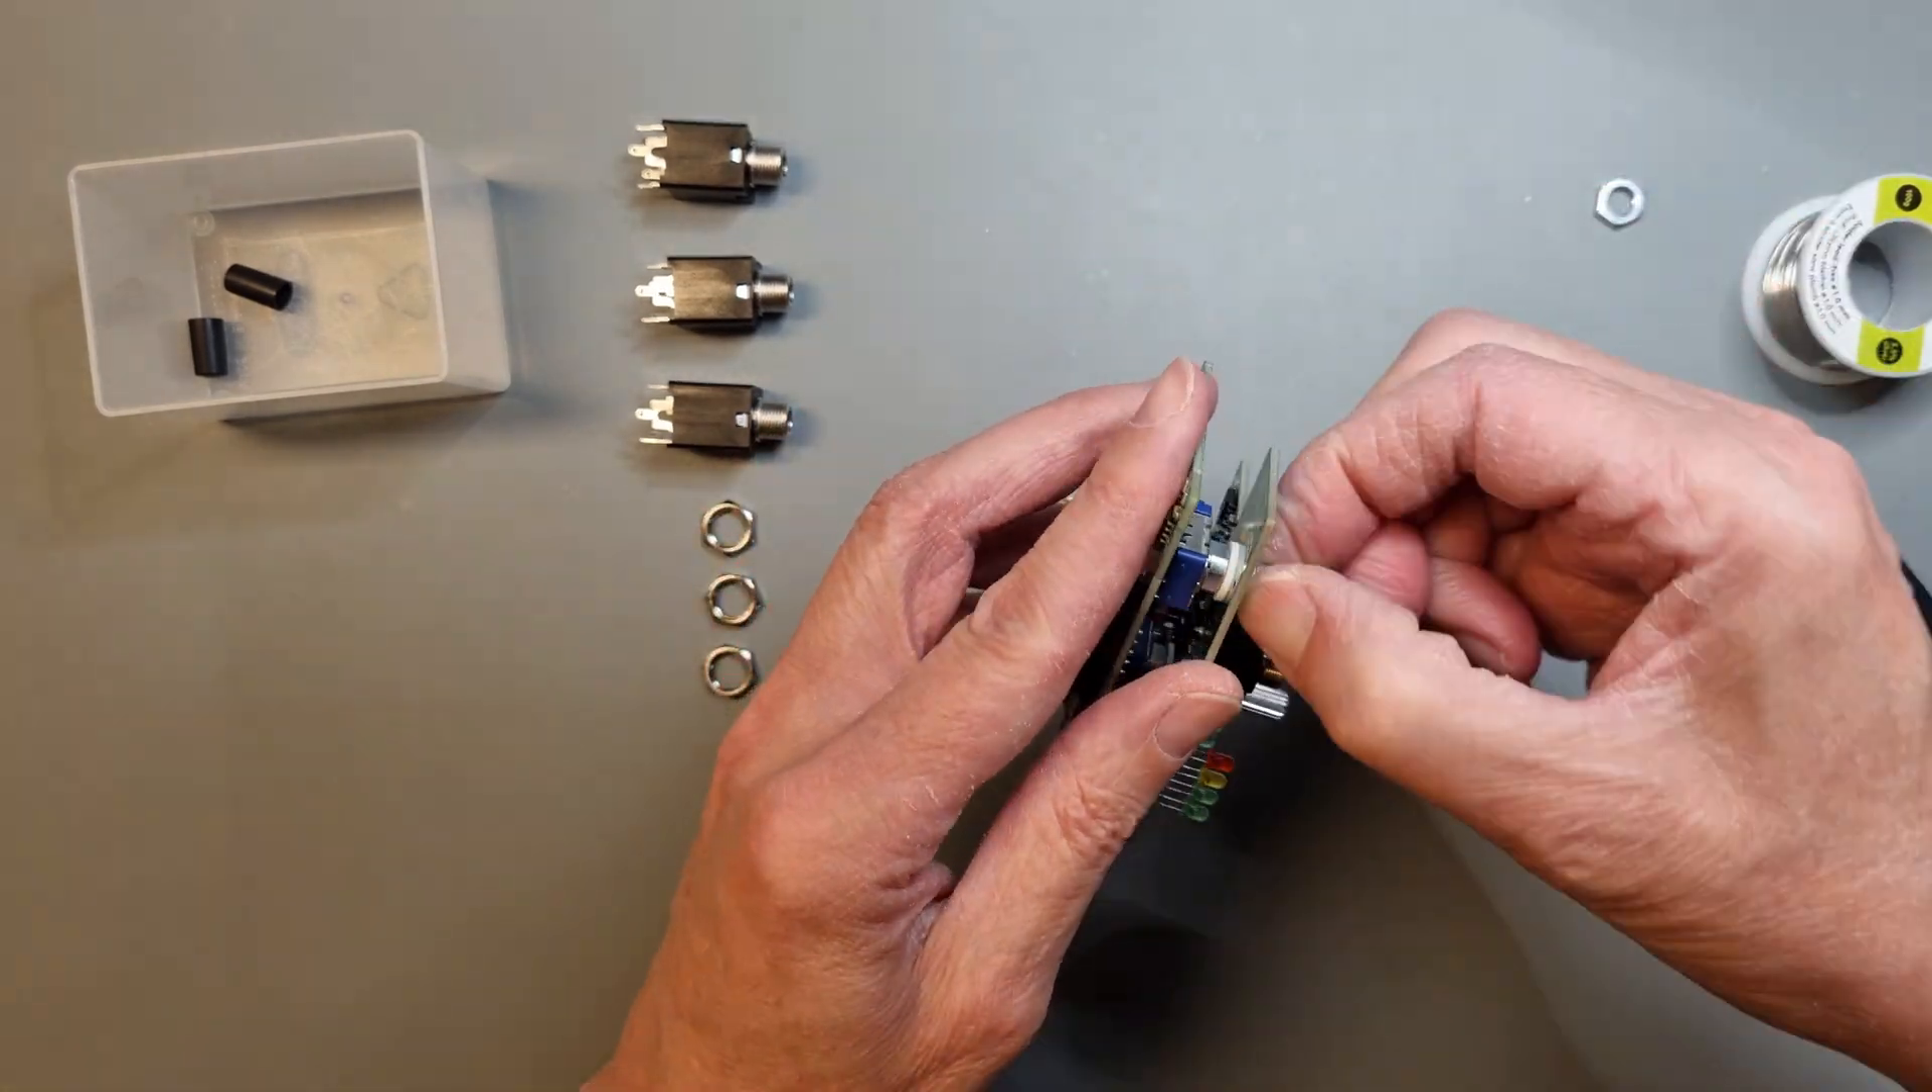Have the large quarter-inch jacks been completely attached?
No.